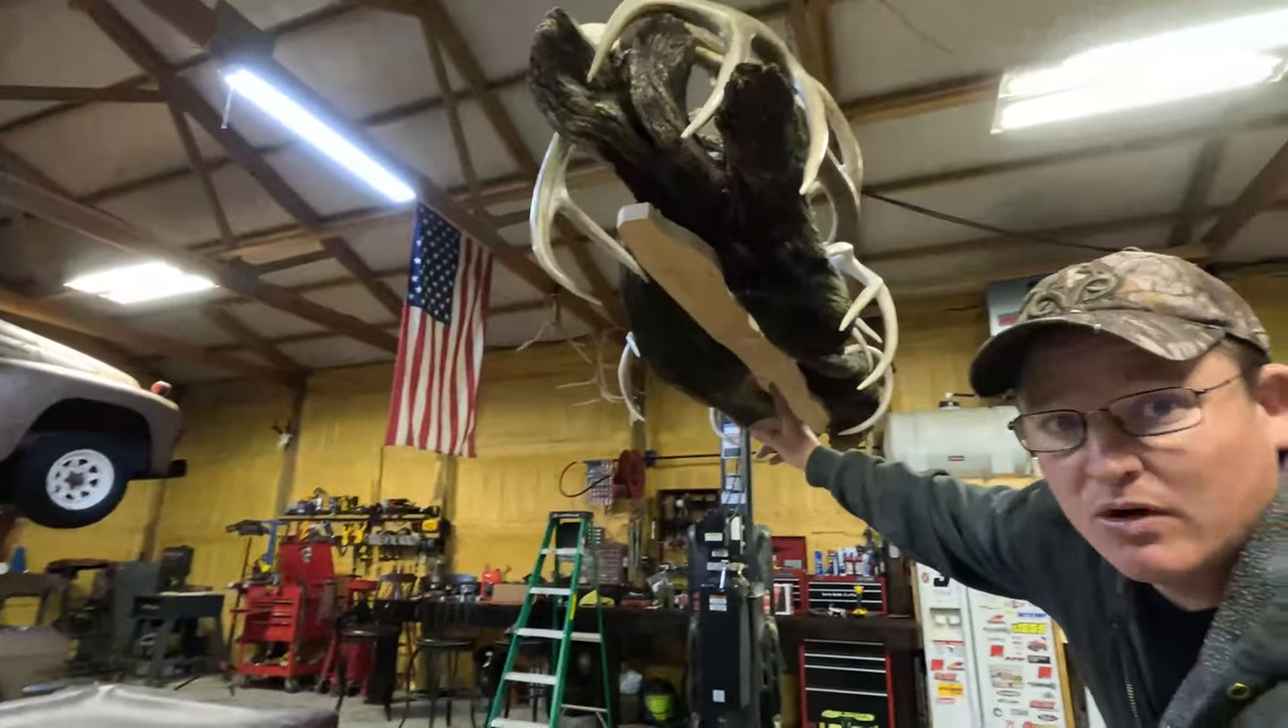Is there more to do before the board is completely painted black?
Yes.